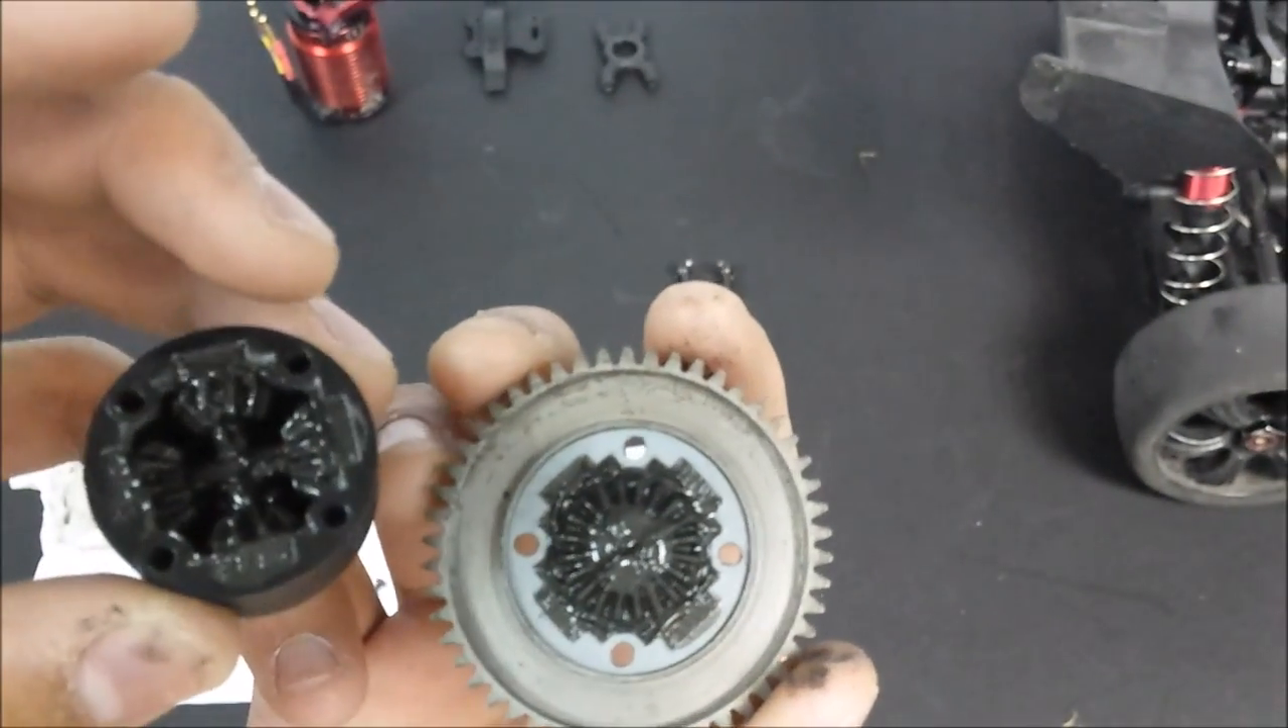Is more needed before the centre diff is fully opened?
No.